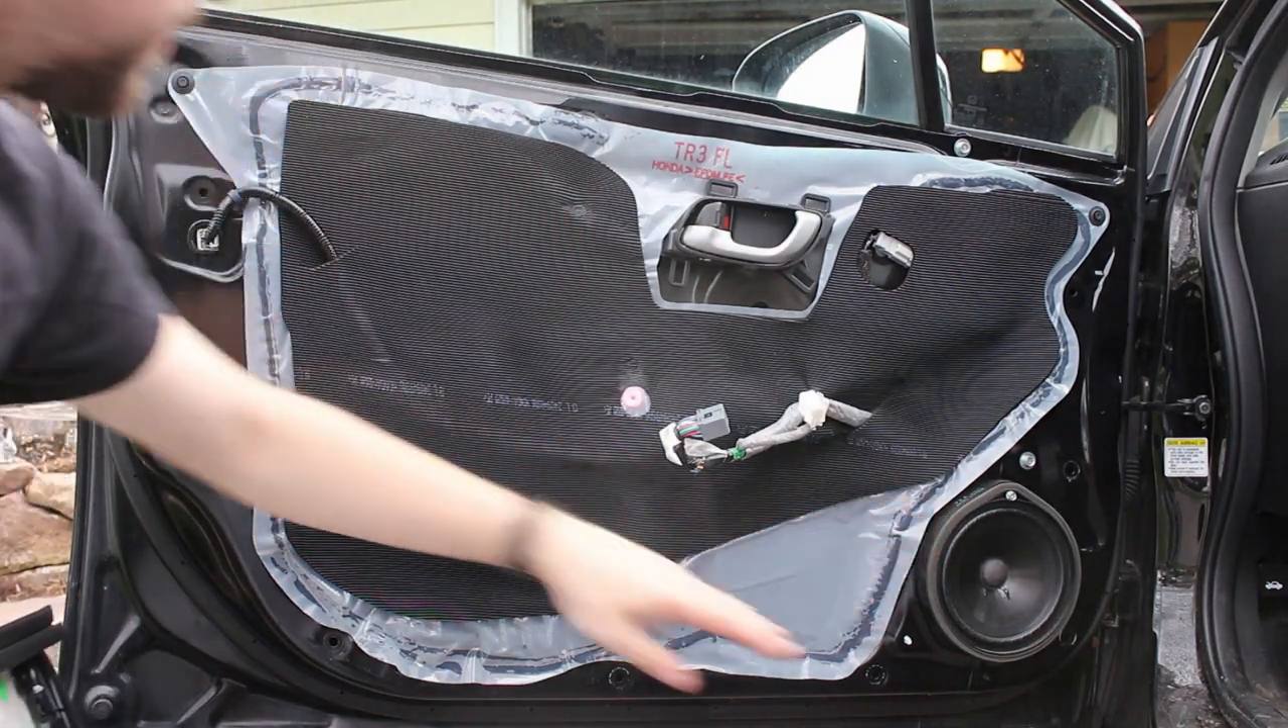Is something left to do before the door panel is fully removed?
No.